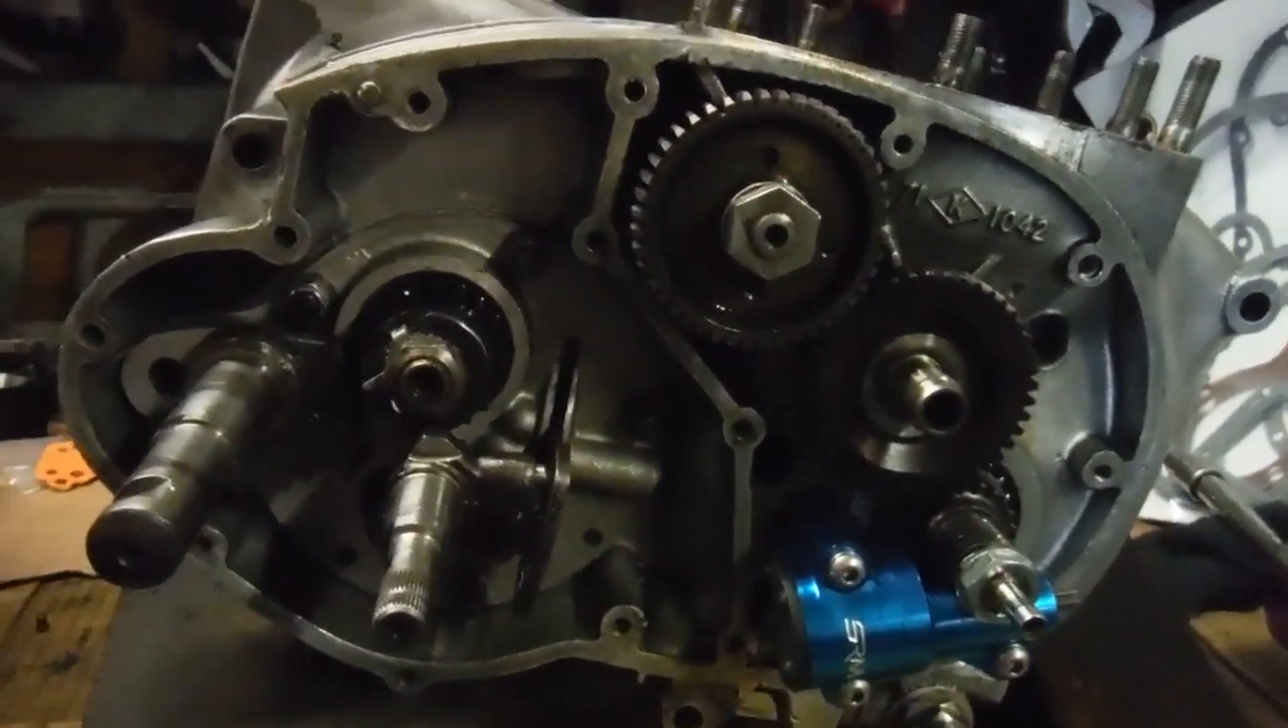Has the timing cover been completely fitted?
No.